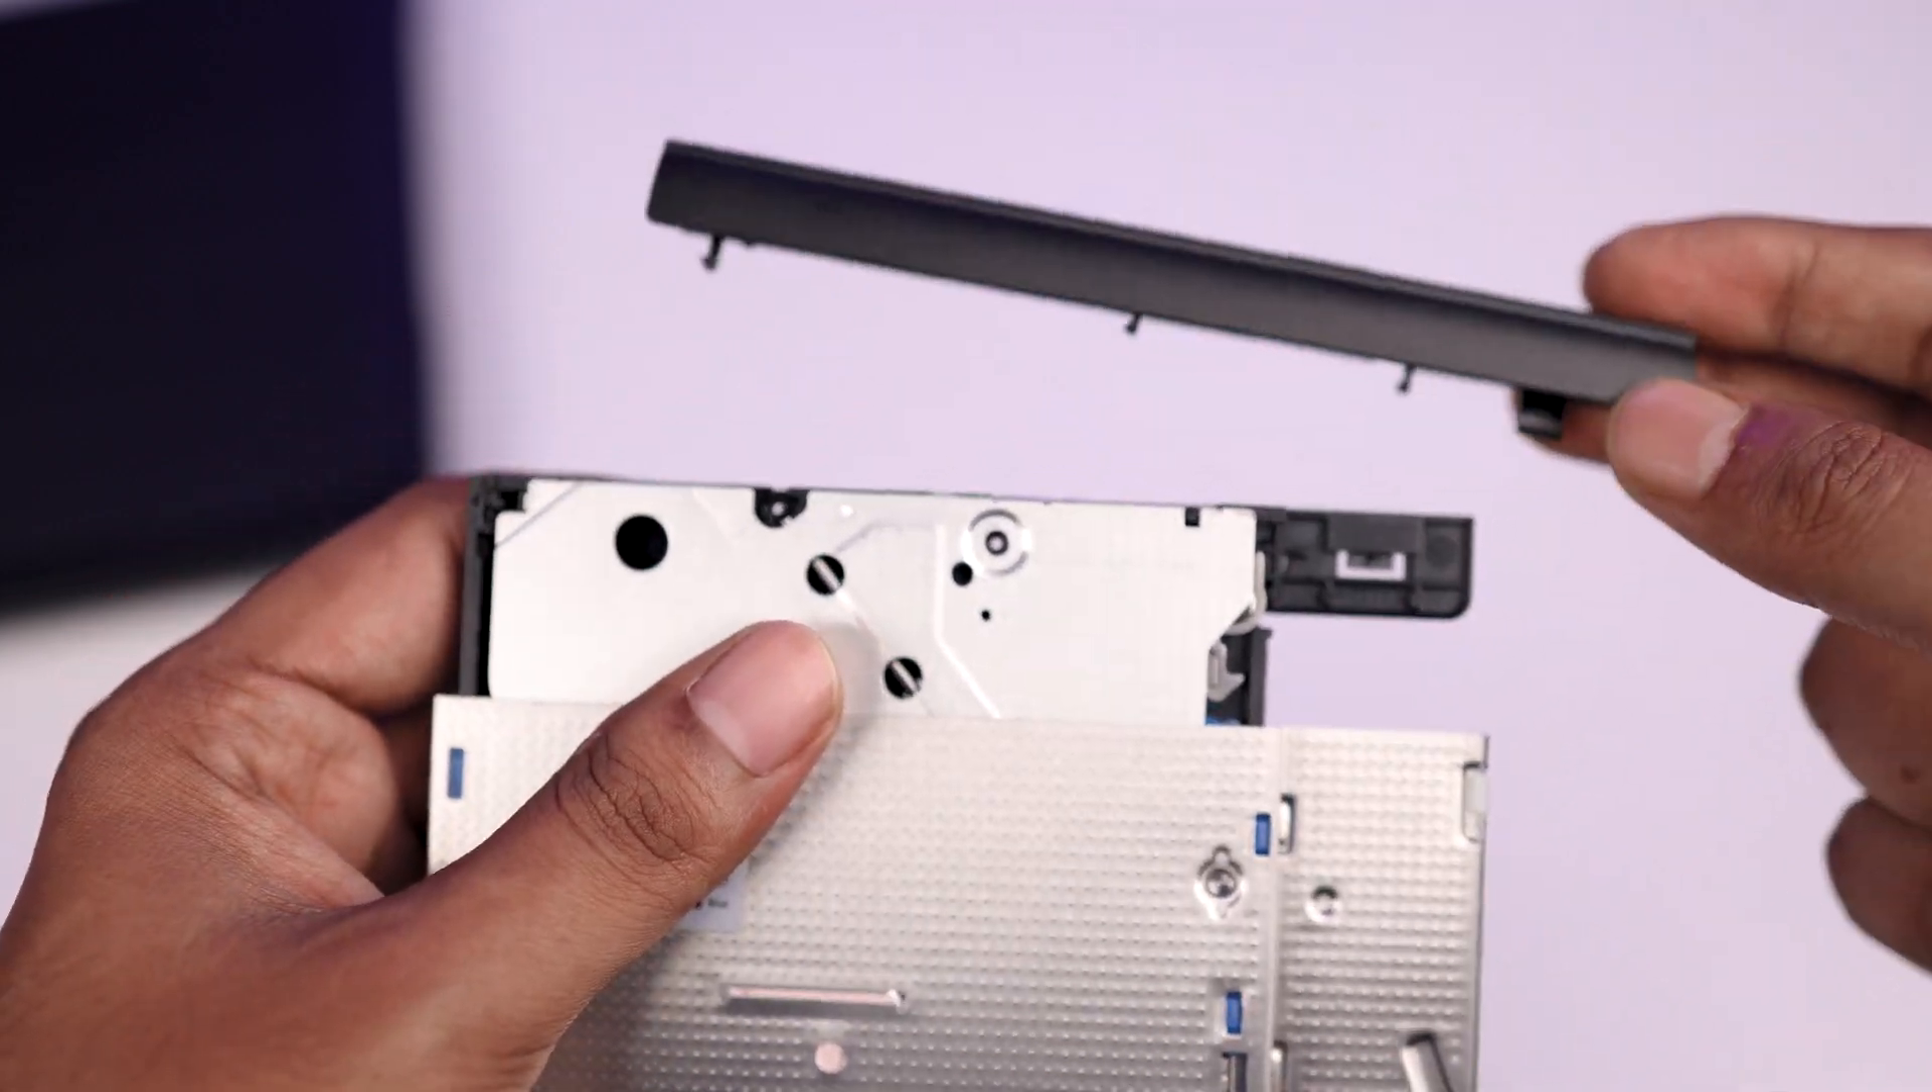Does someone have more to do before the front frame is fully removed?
No.